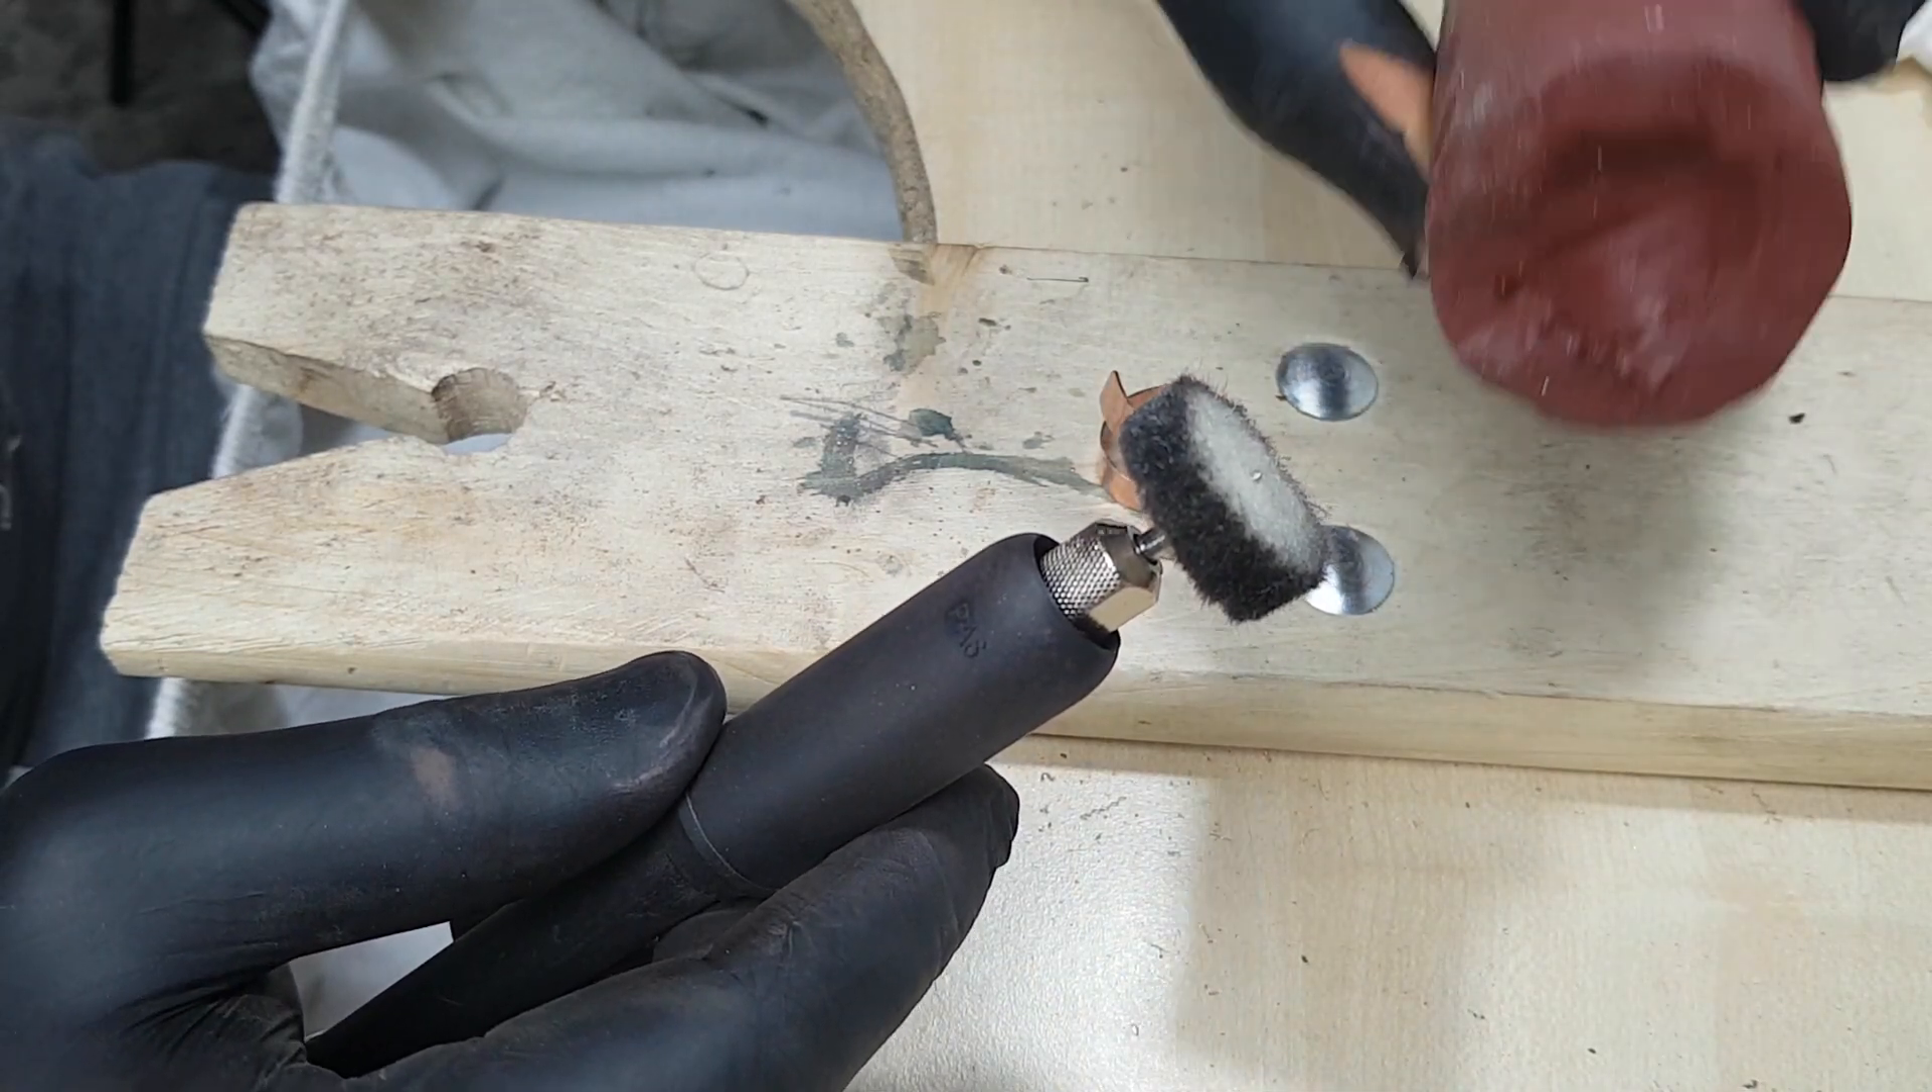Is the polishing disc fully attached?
Yes.